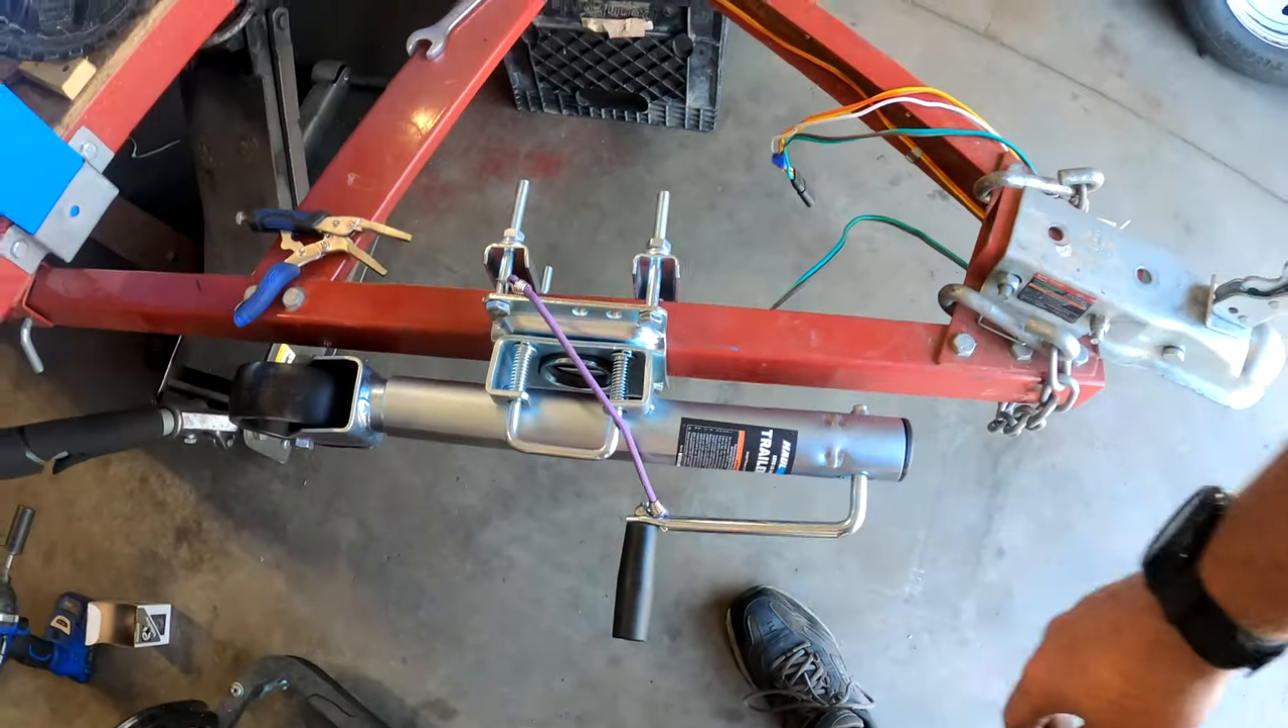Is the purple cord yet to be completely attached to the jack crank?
No.